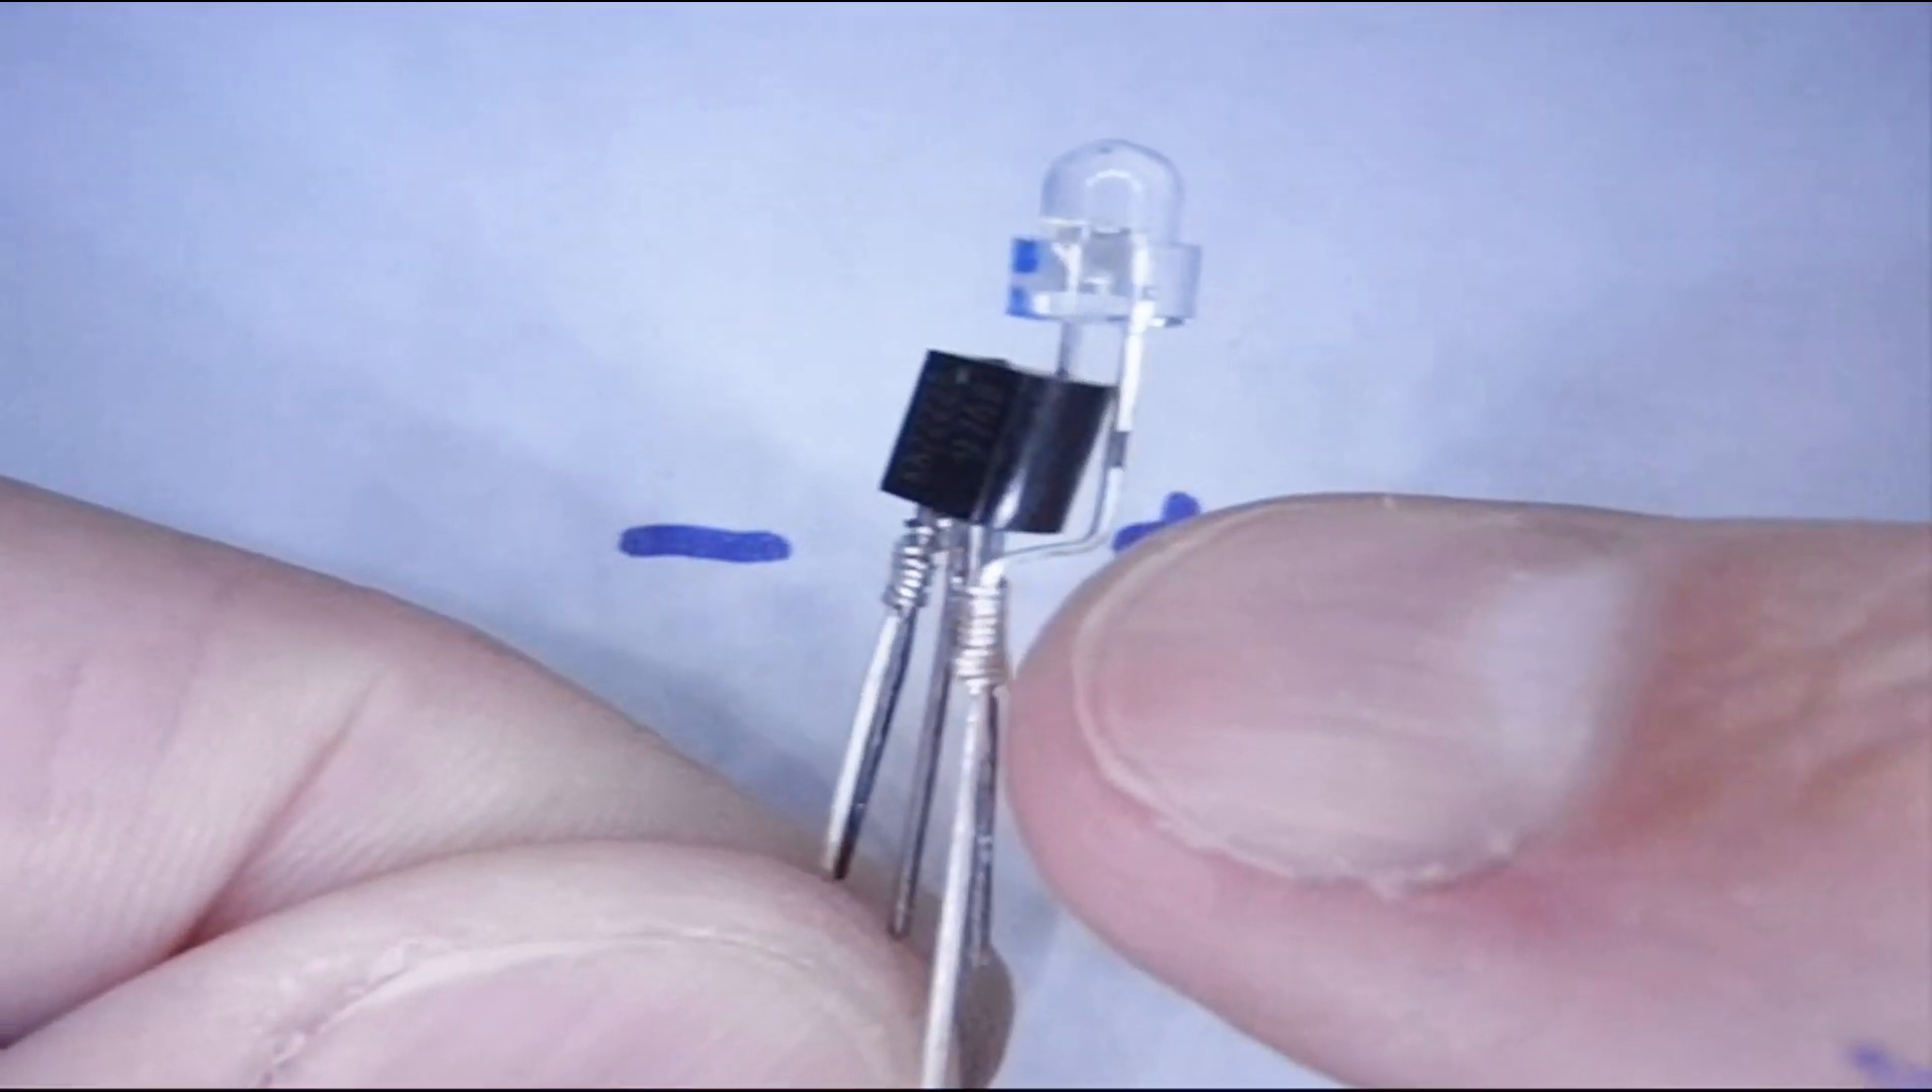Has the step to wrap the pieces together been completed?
Yes.